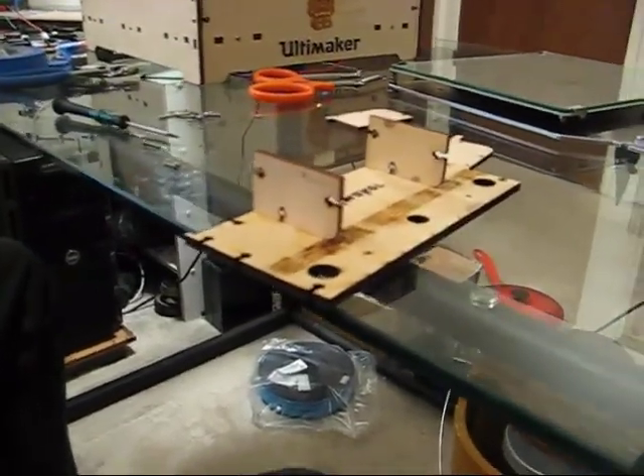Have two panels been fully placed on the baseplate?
Yes.